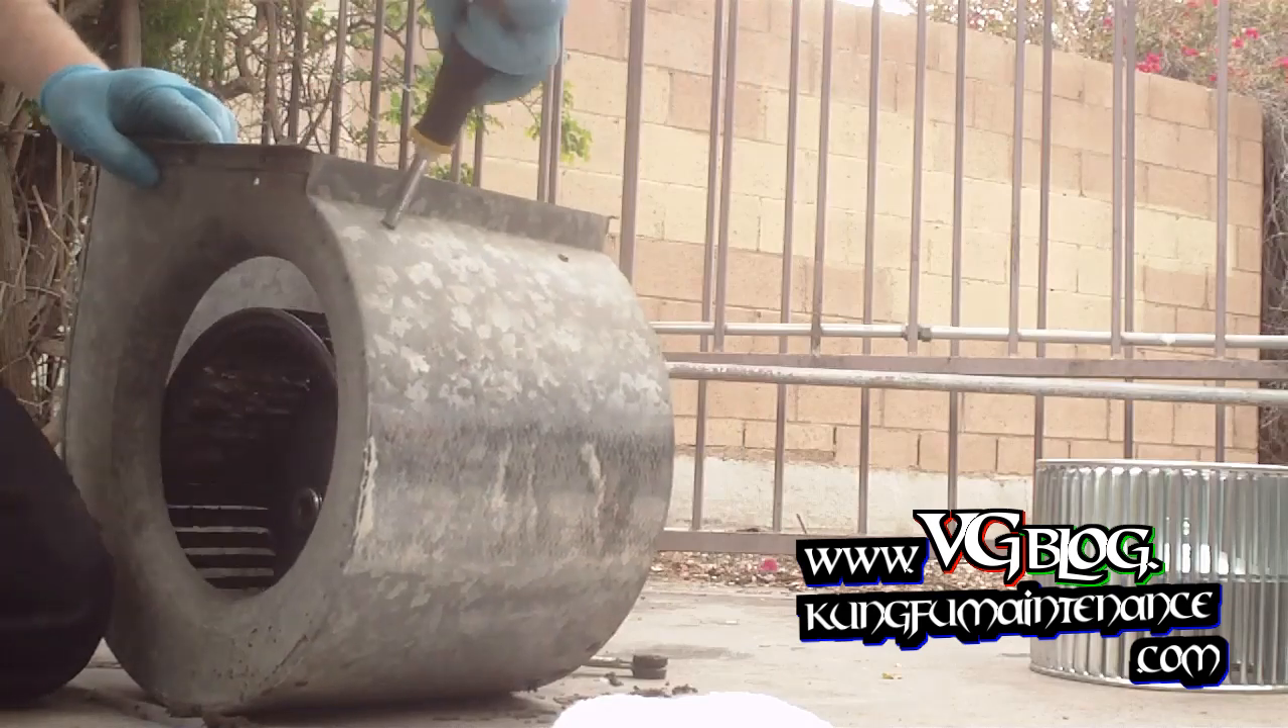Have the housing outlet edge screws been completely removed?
No.